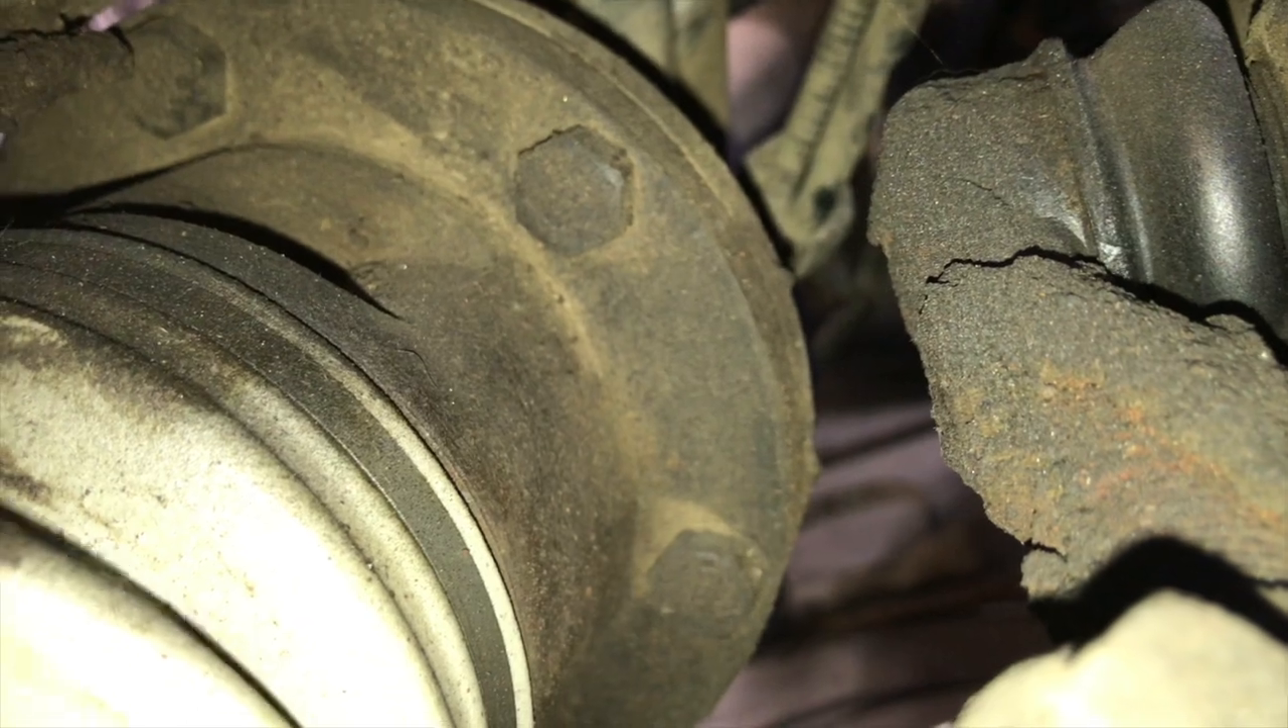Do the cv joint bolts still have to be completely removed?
Yes.